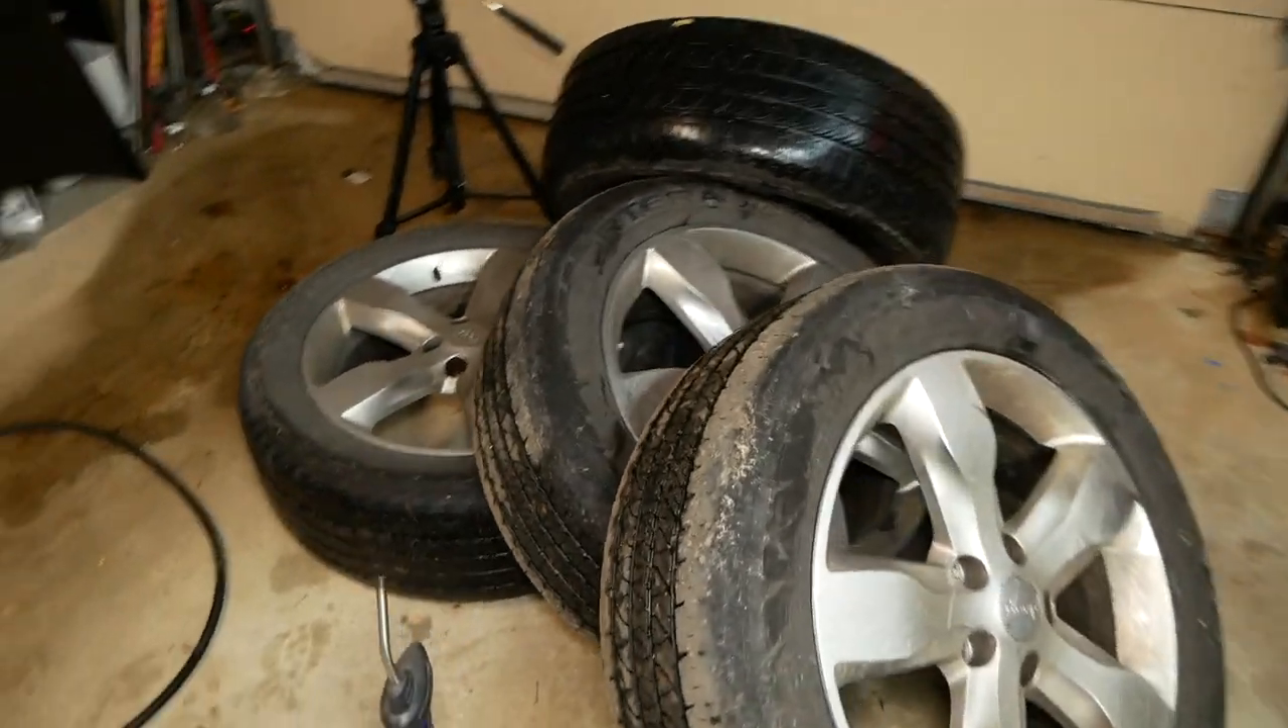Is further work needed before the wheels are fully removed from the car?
No.